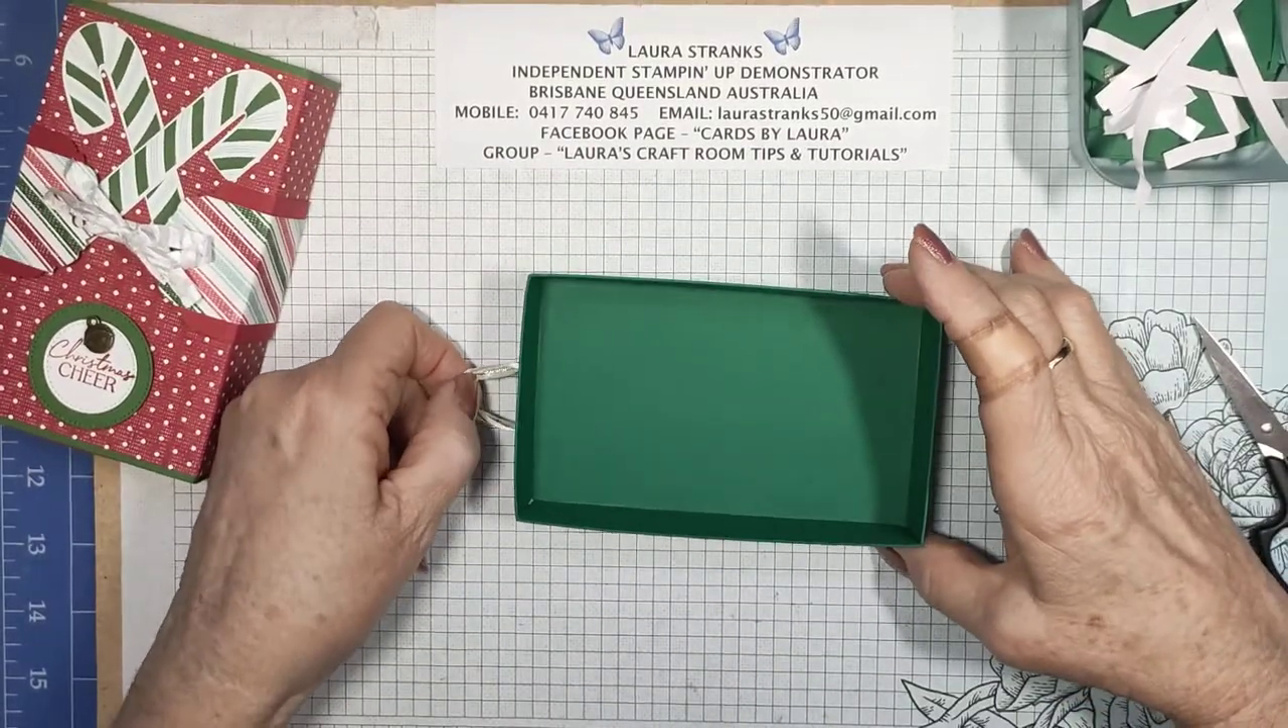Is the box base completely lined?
No.